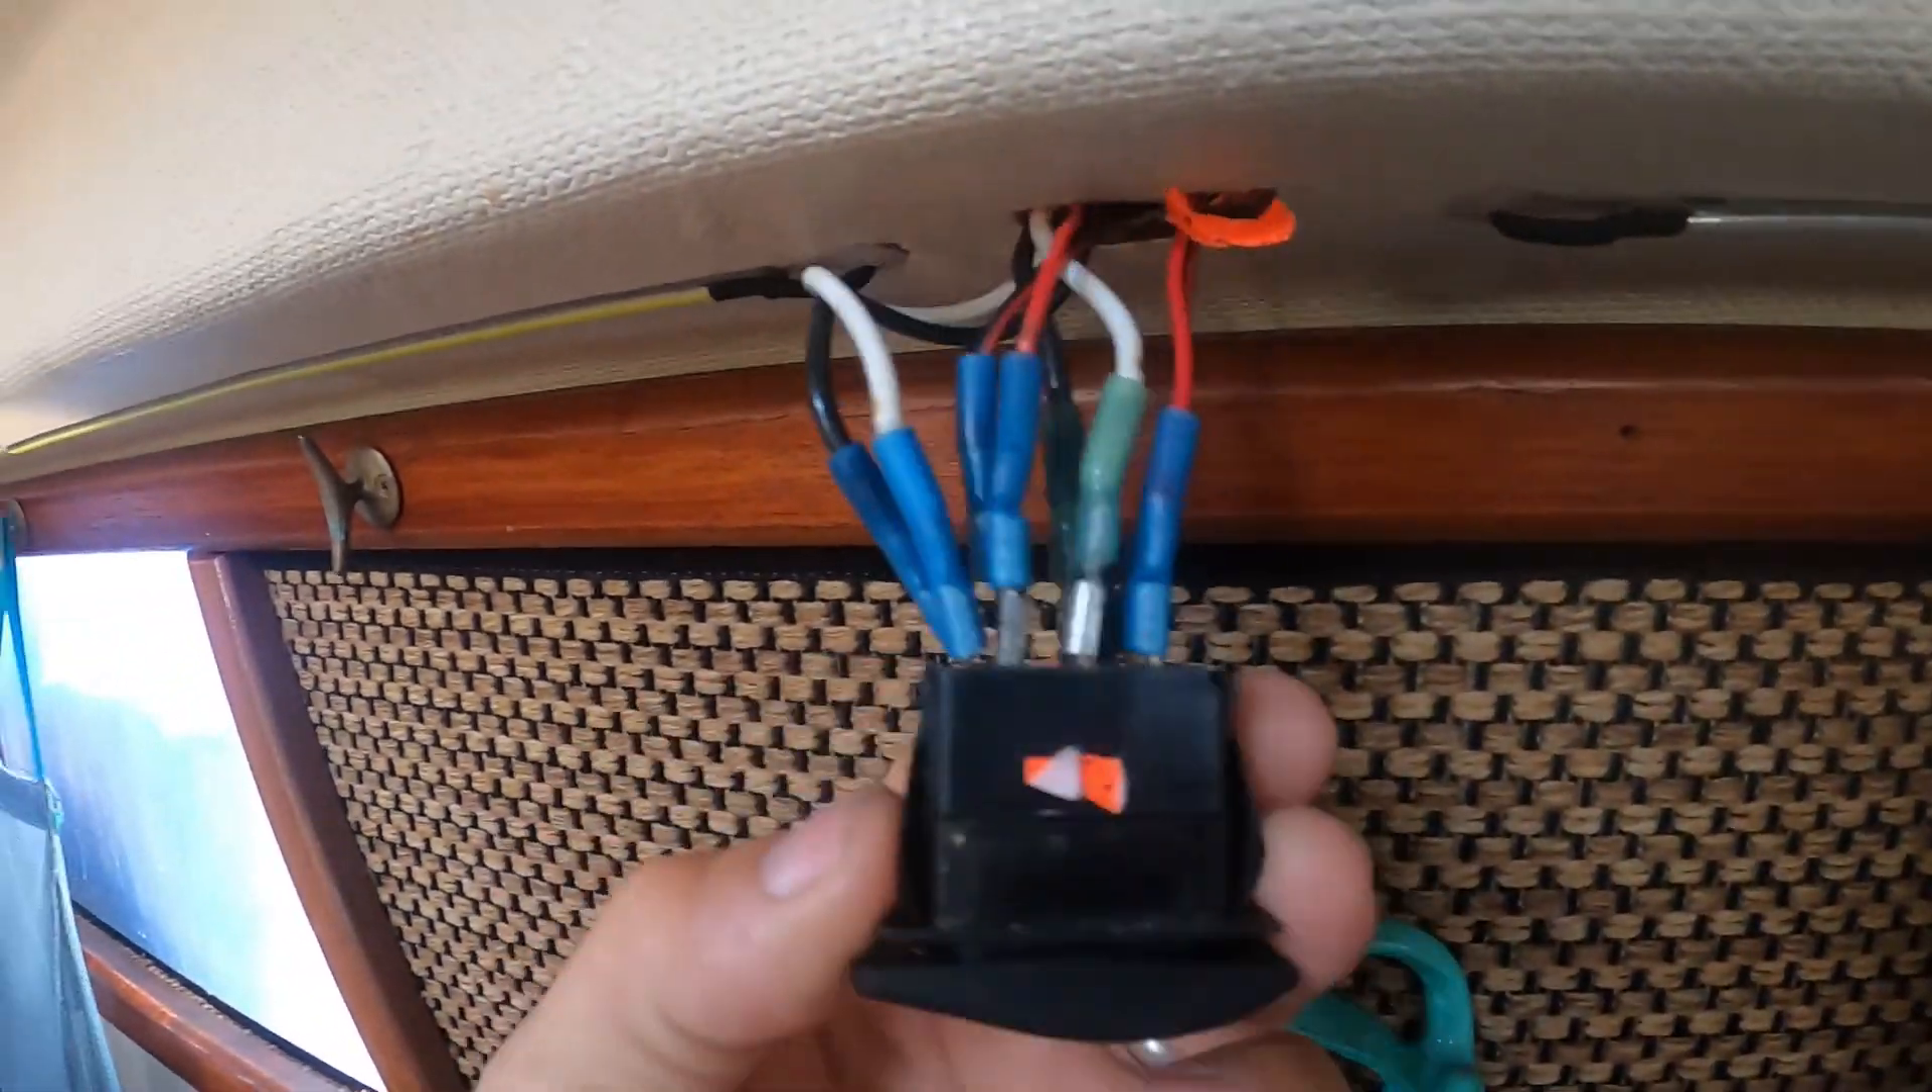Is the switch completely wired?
Yes.